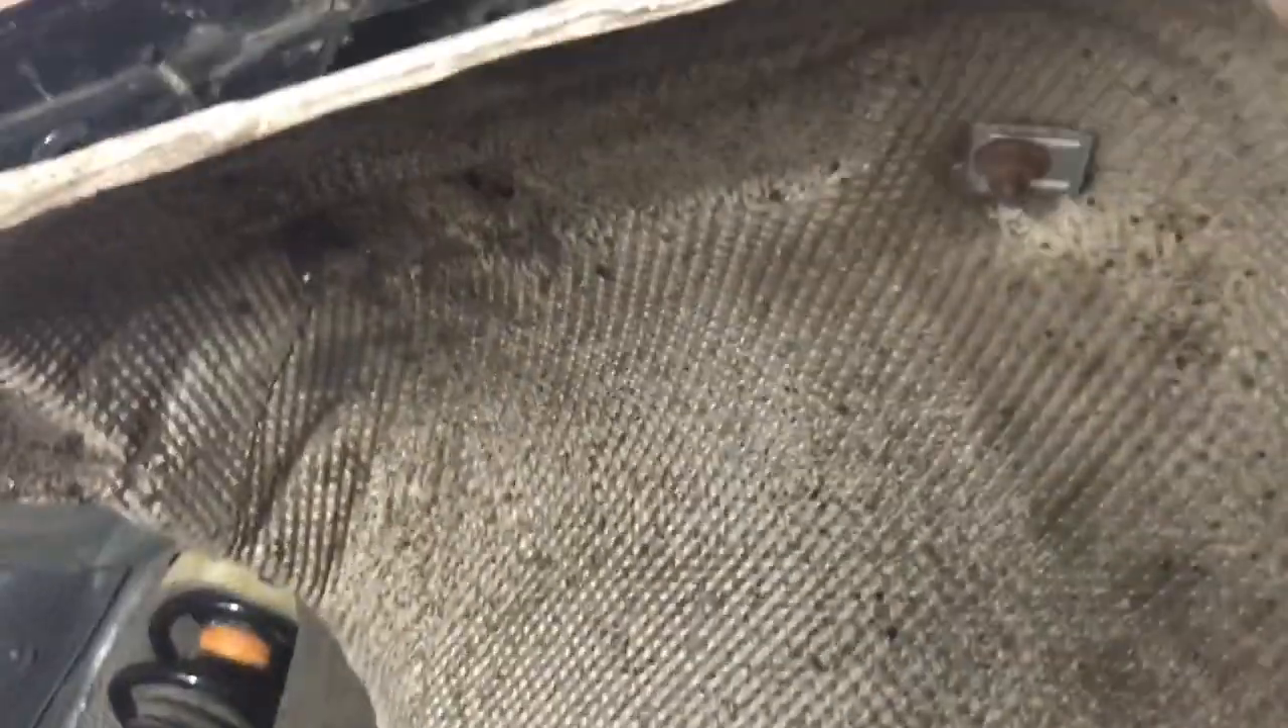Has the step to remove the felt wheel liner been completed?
No.